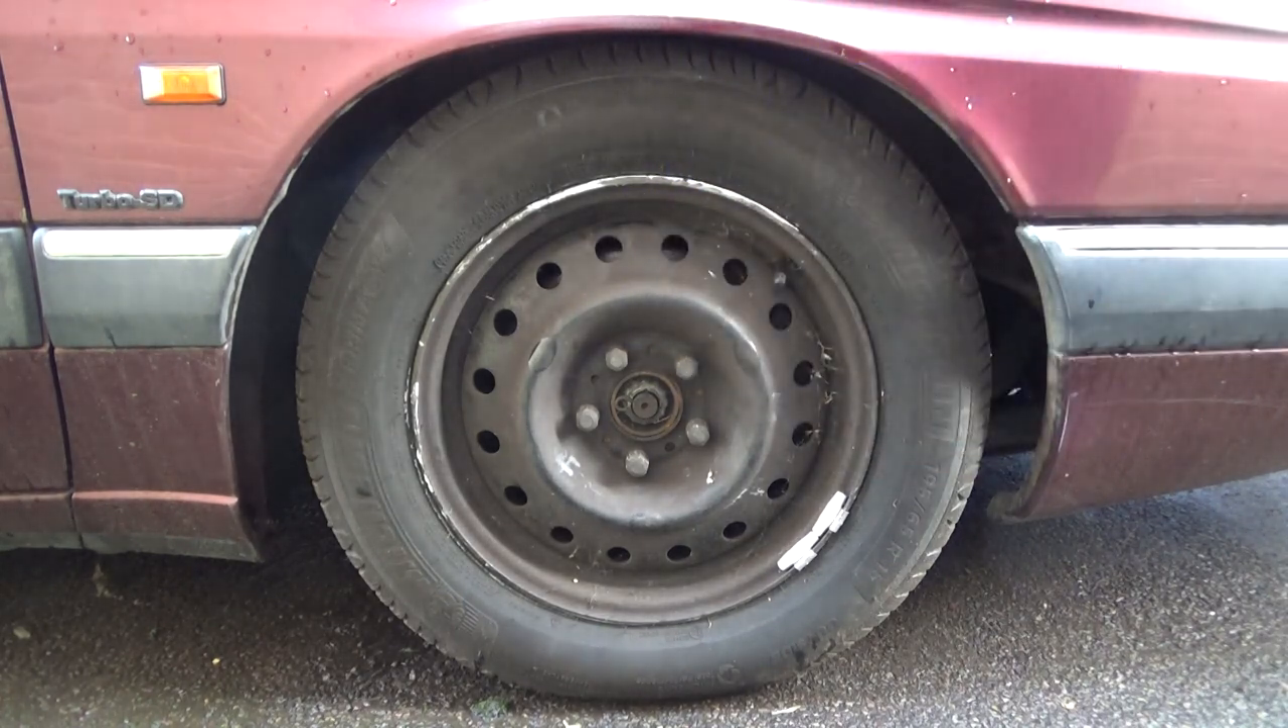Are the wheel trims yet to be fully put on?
Yes.